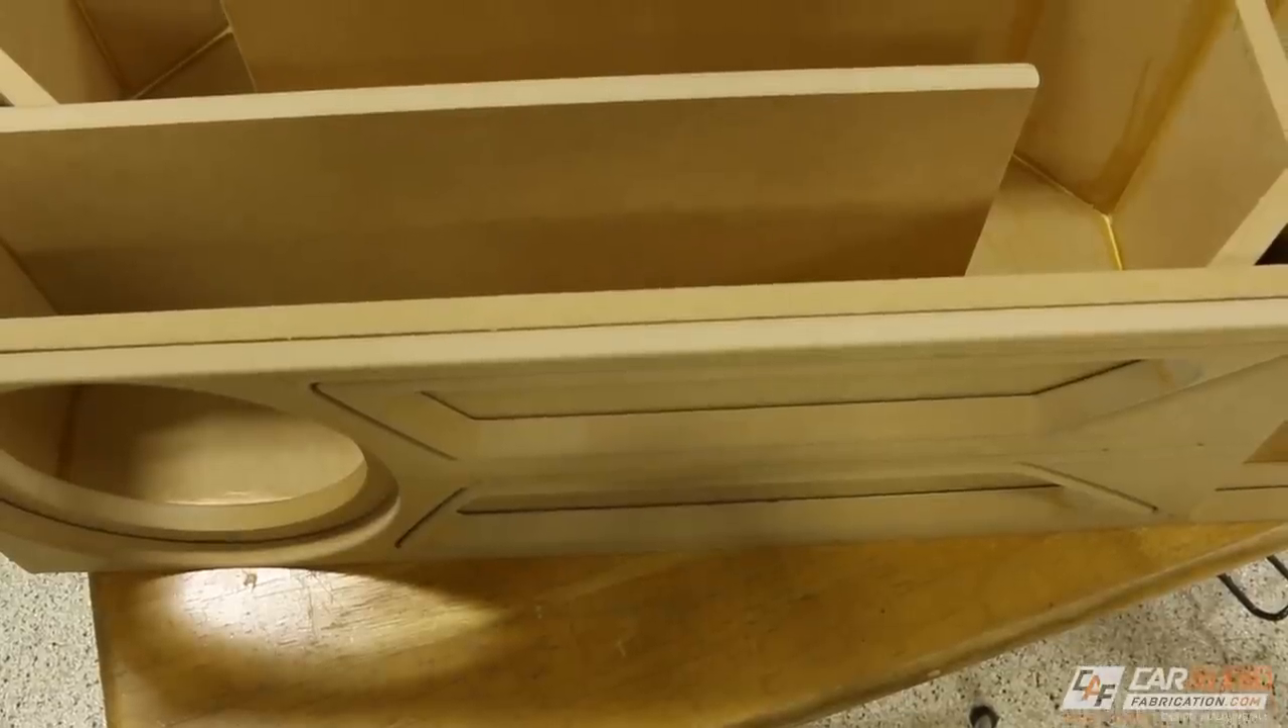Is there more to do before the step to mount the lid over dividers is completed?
Yes.